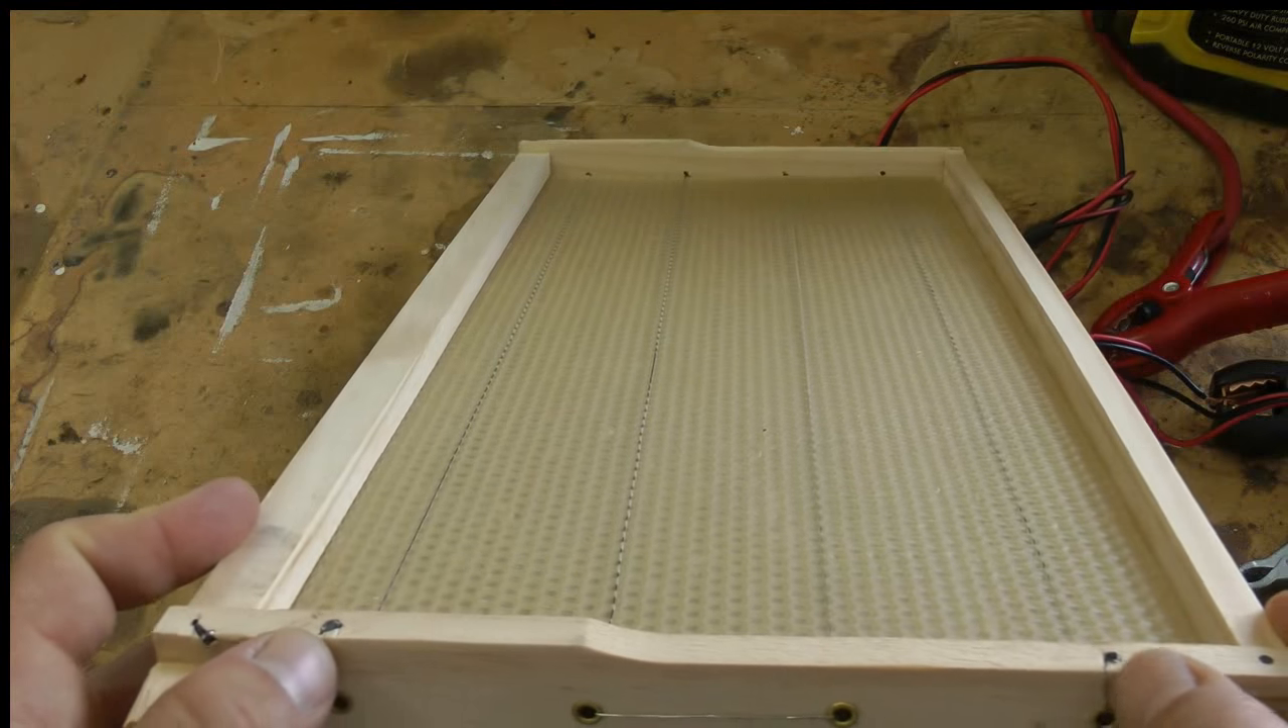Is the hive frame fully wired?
Yes.